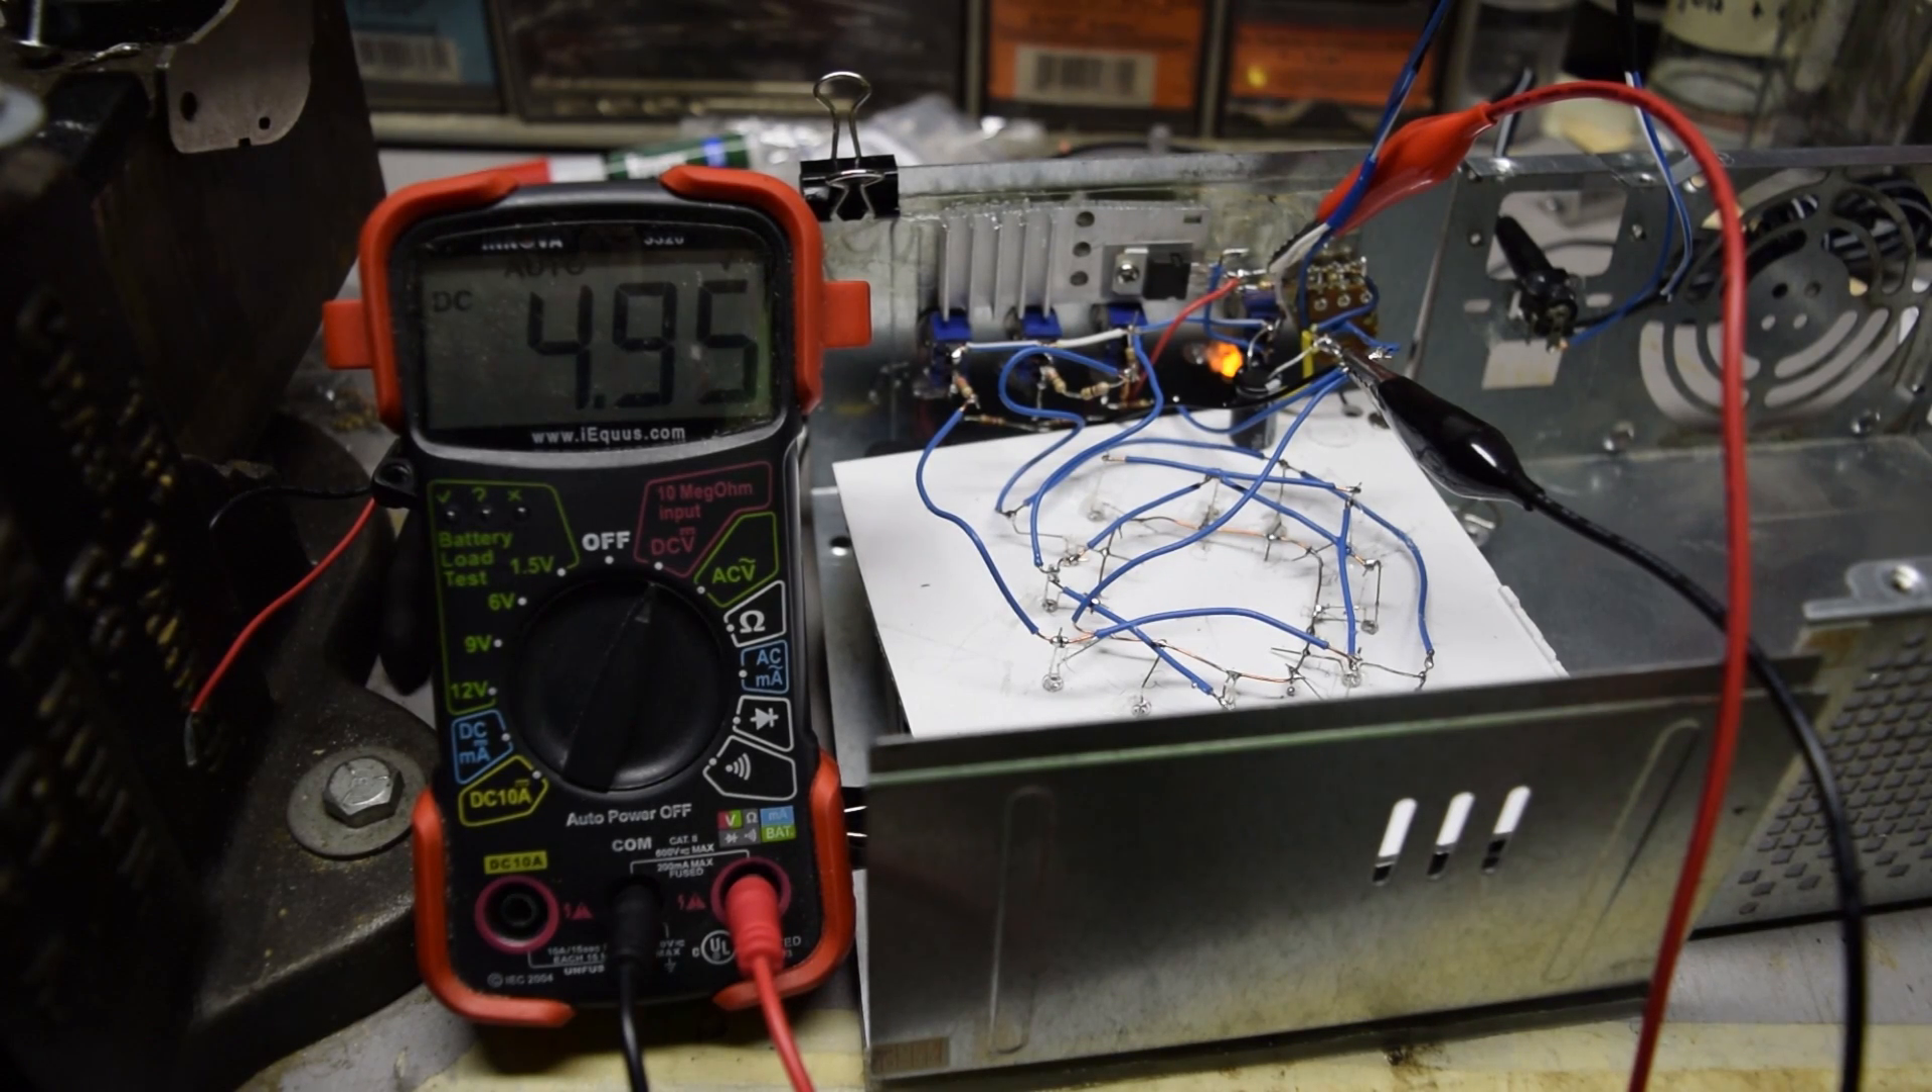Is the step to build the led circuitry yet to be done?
No.